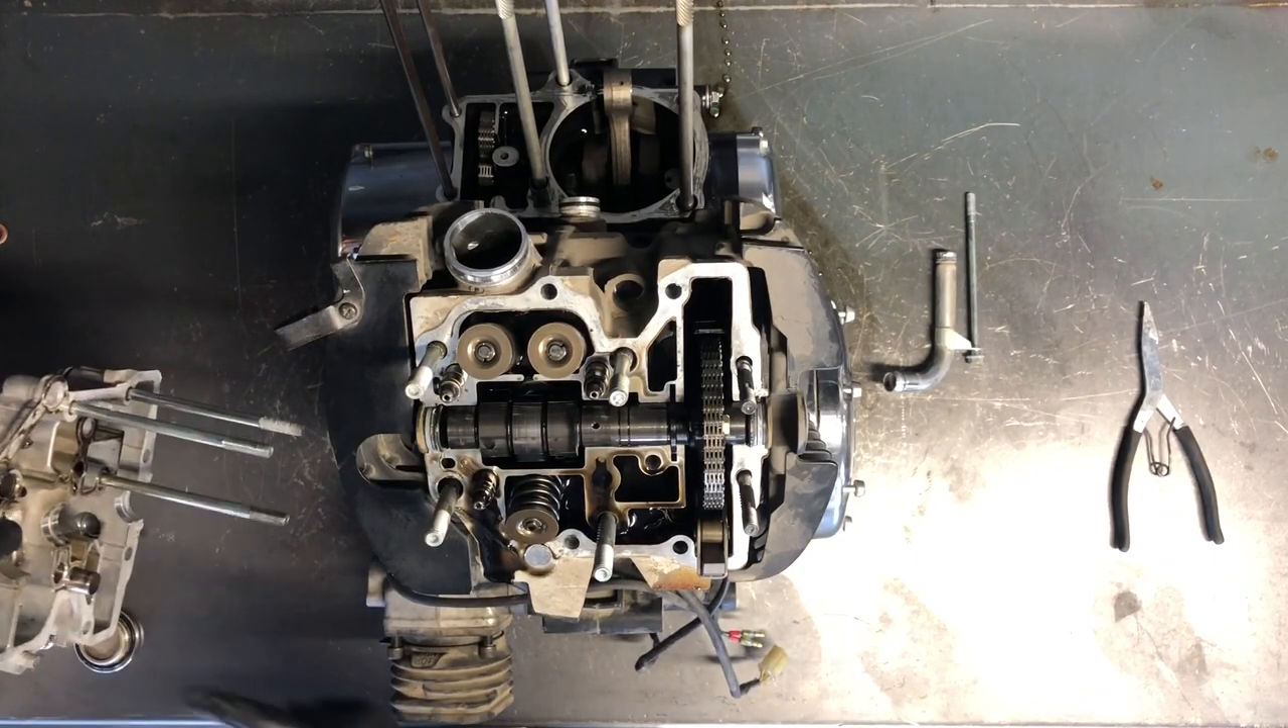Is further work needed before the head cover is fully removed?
No.